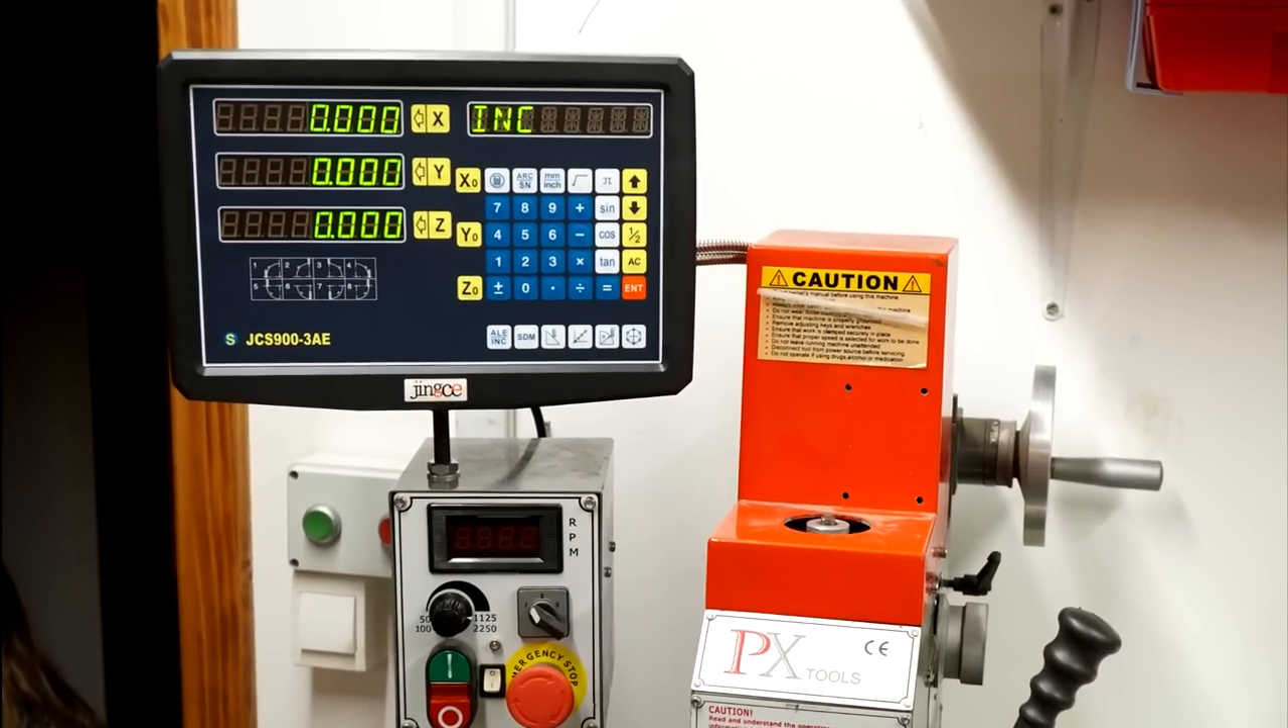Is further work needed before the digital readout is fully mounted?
No.